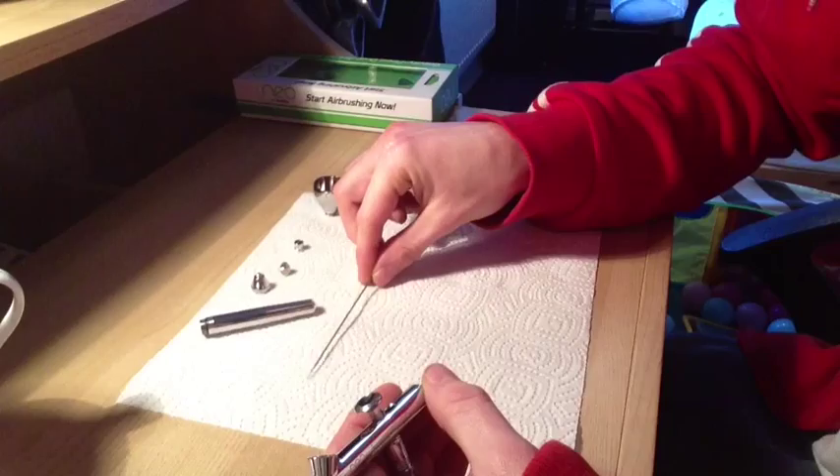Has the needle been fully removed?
Yes.